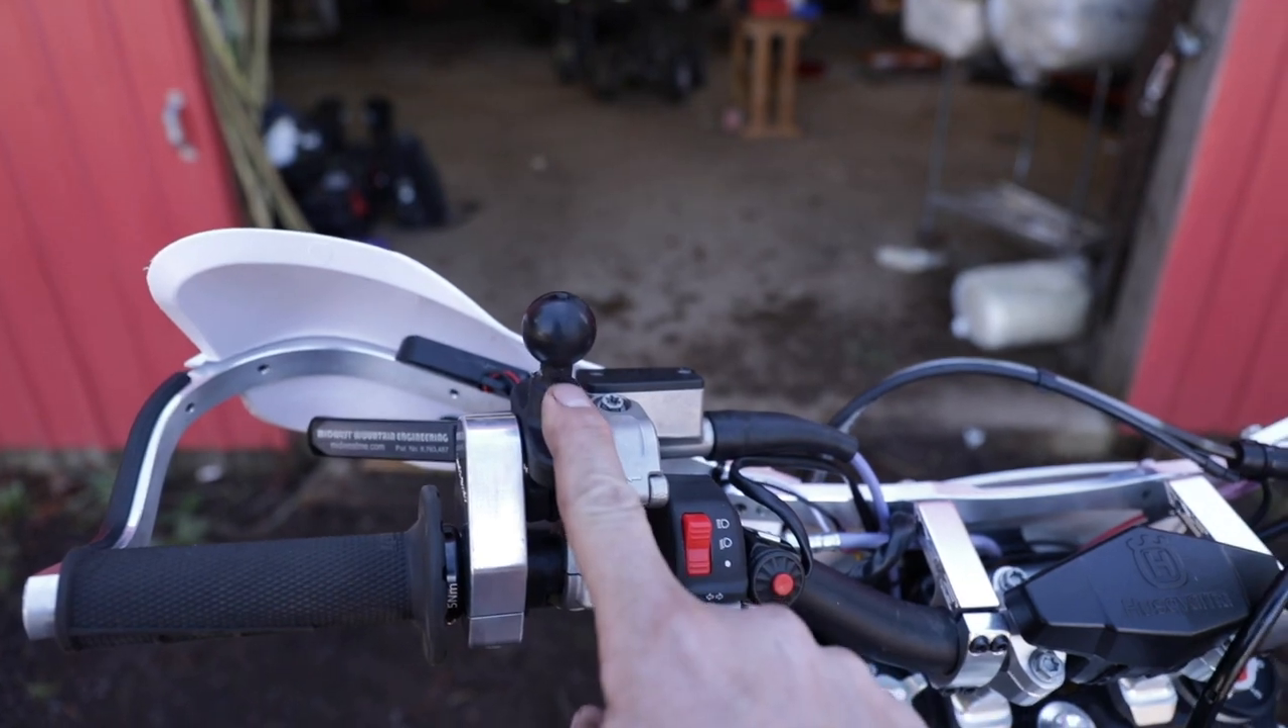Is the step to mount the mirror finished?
No.